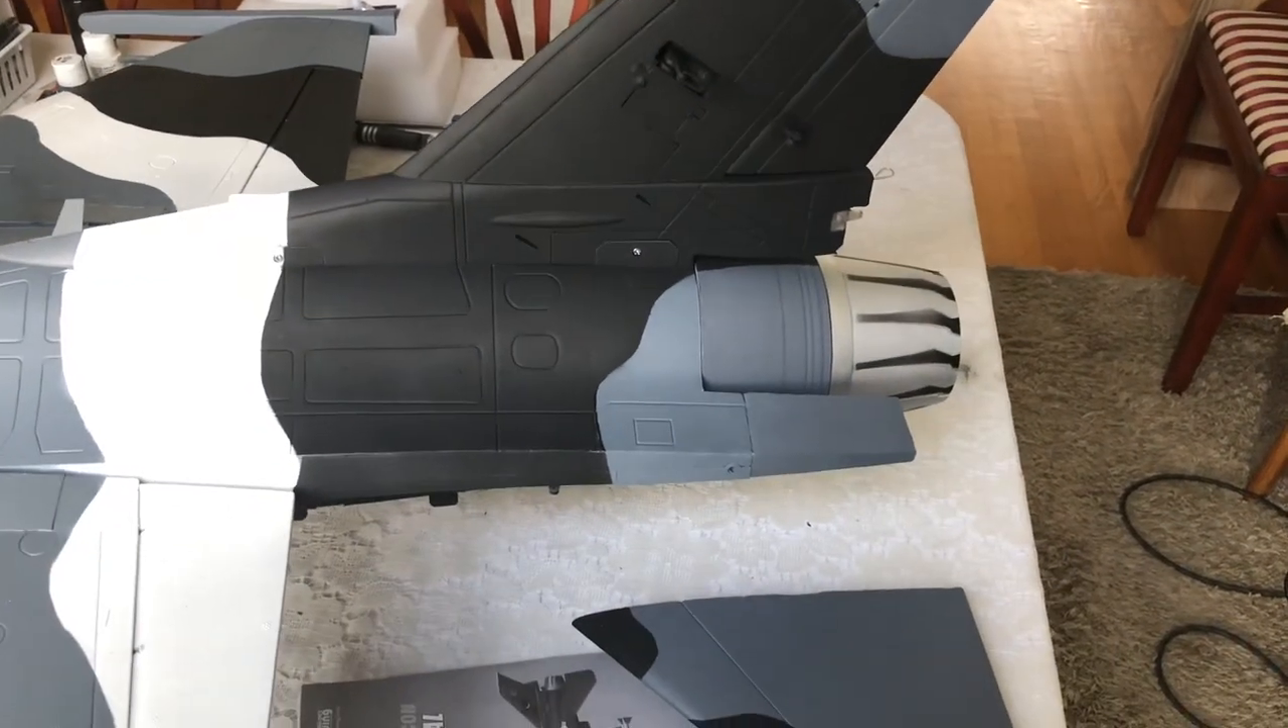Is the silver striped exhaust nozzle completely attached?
Yes.